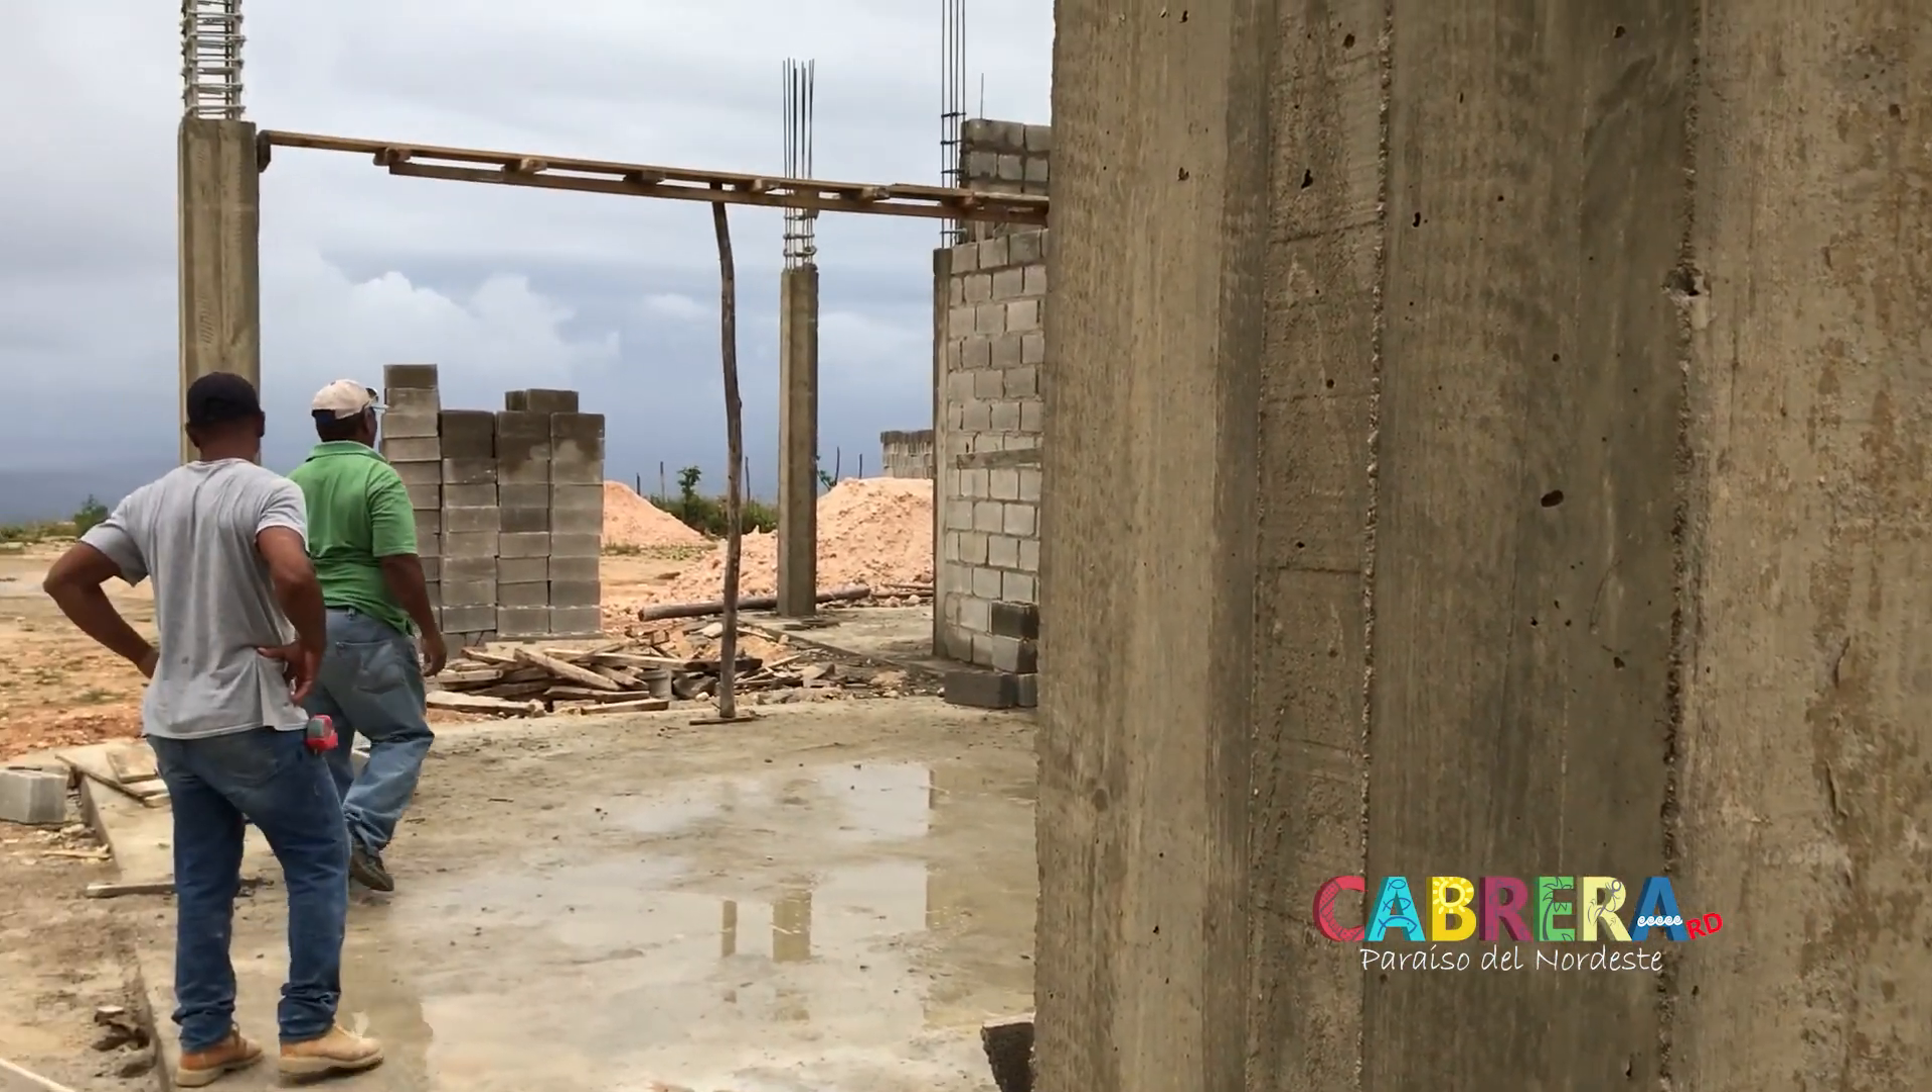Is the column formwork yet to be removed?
No.